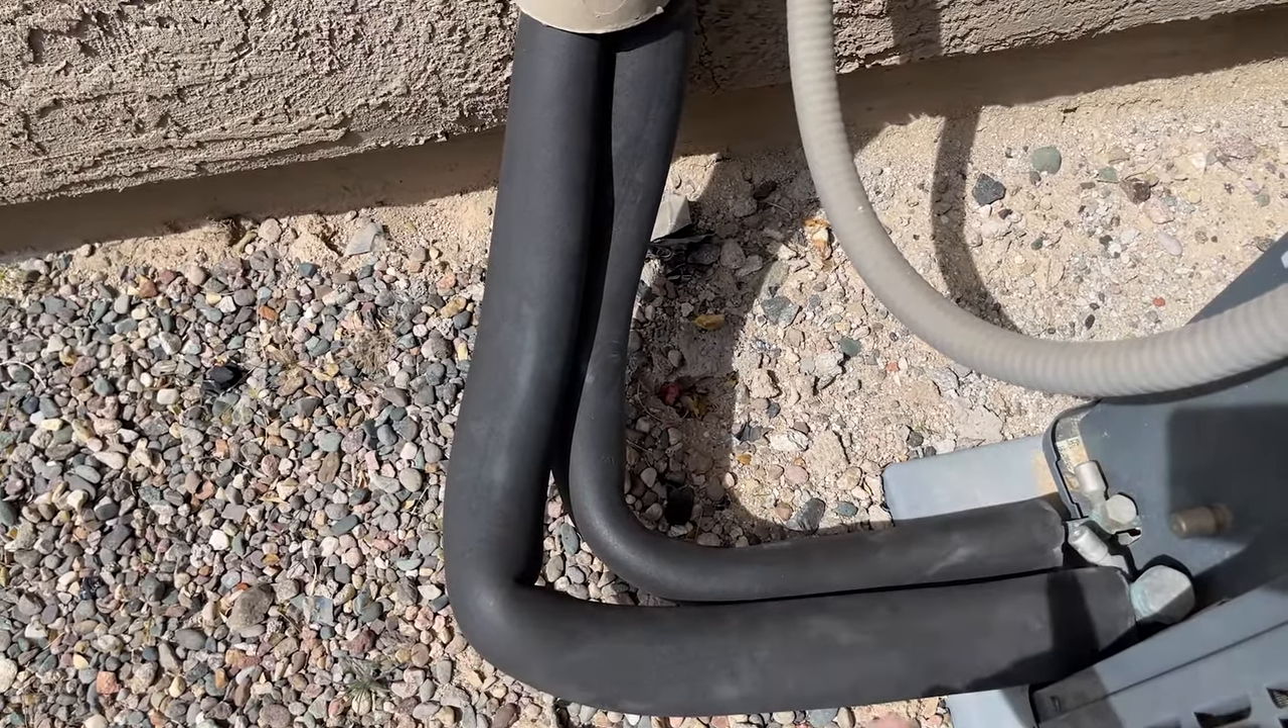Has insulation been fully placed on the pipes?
Yes.